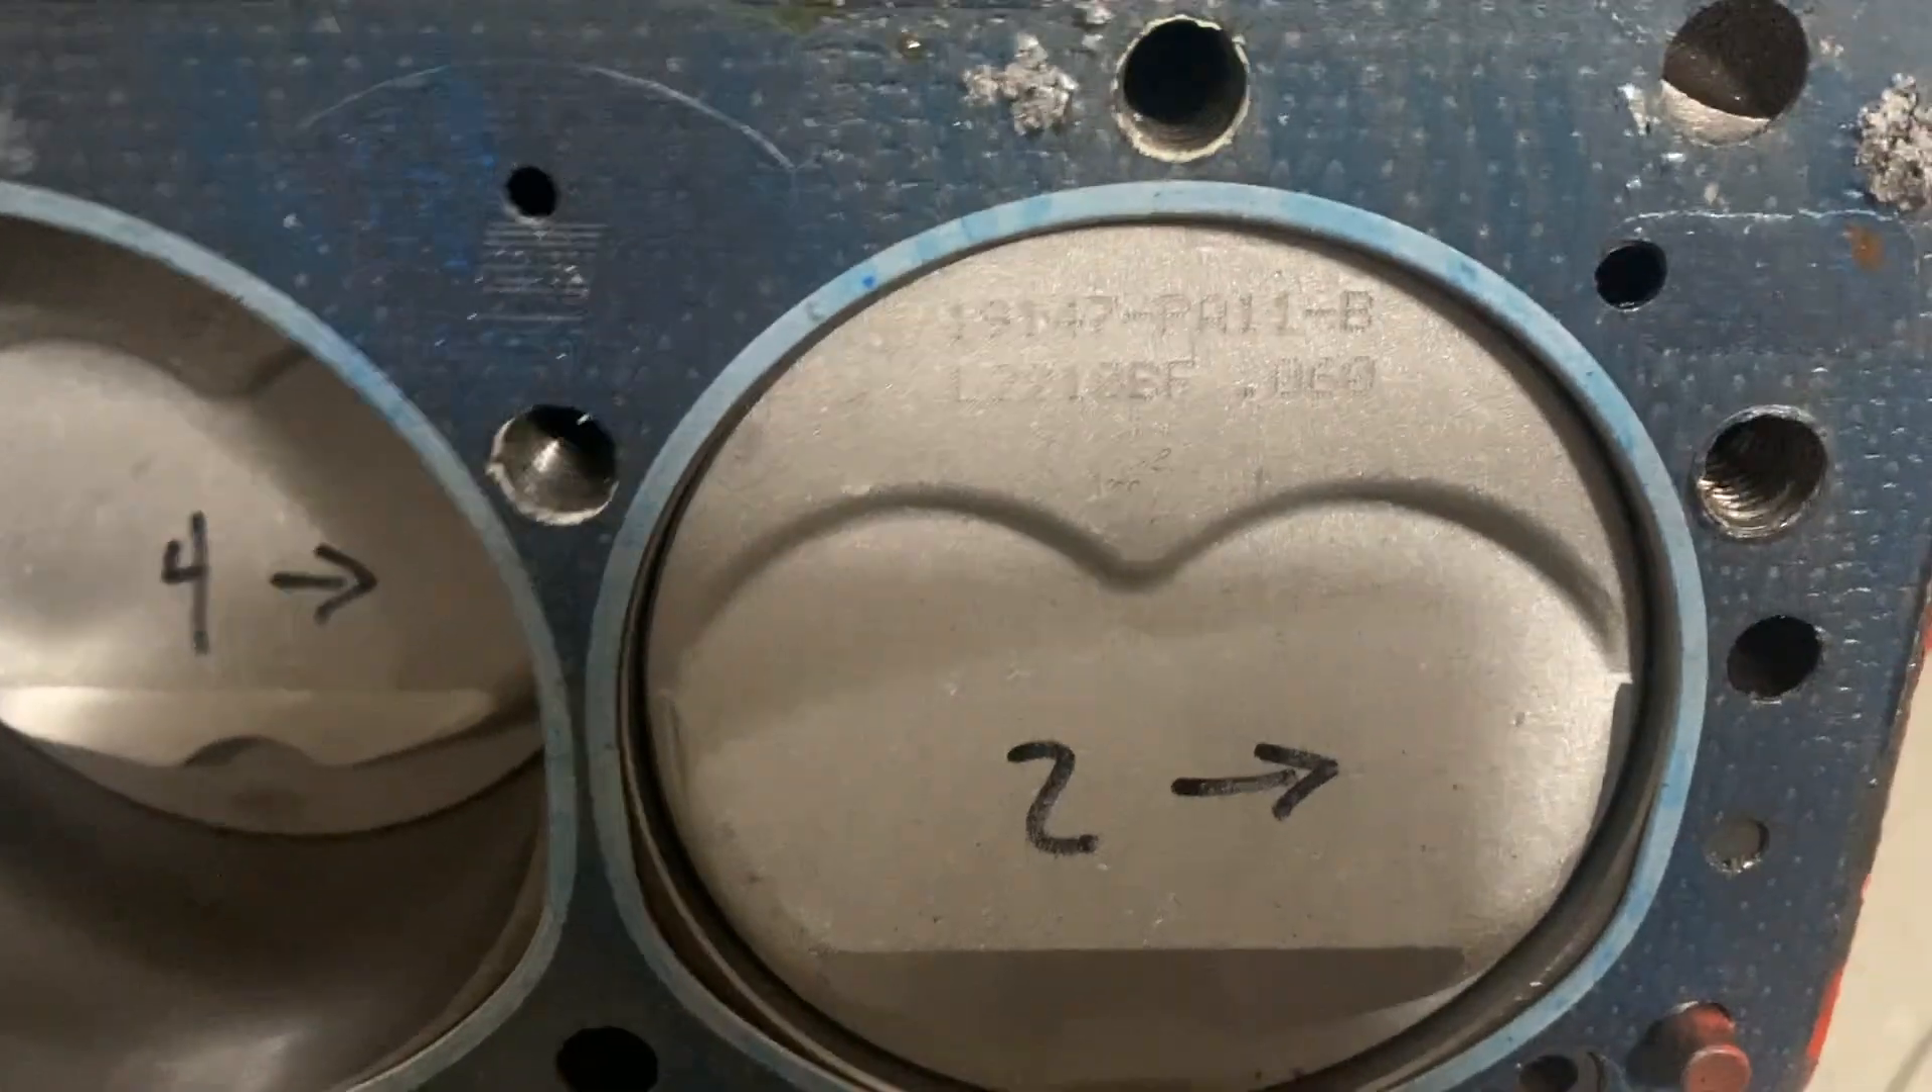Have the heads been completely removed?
Yes.